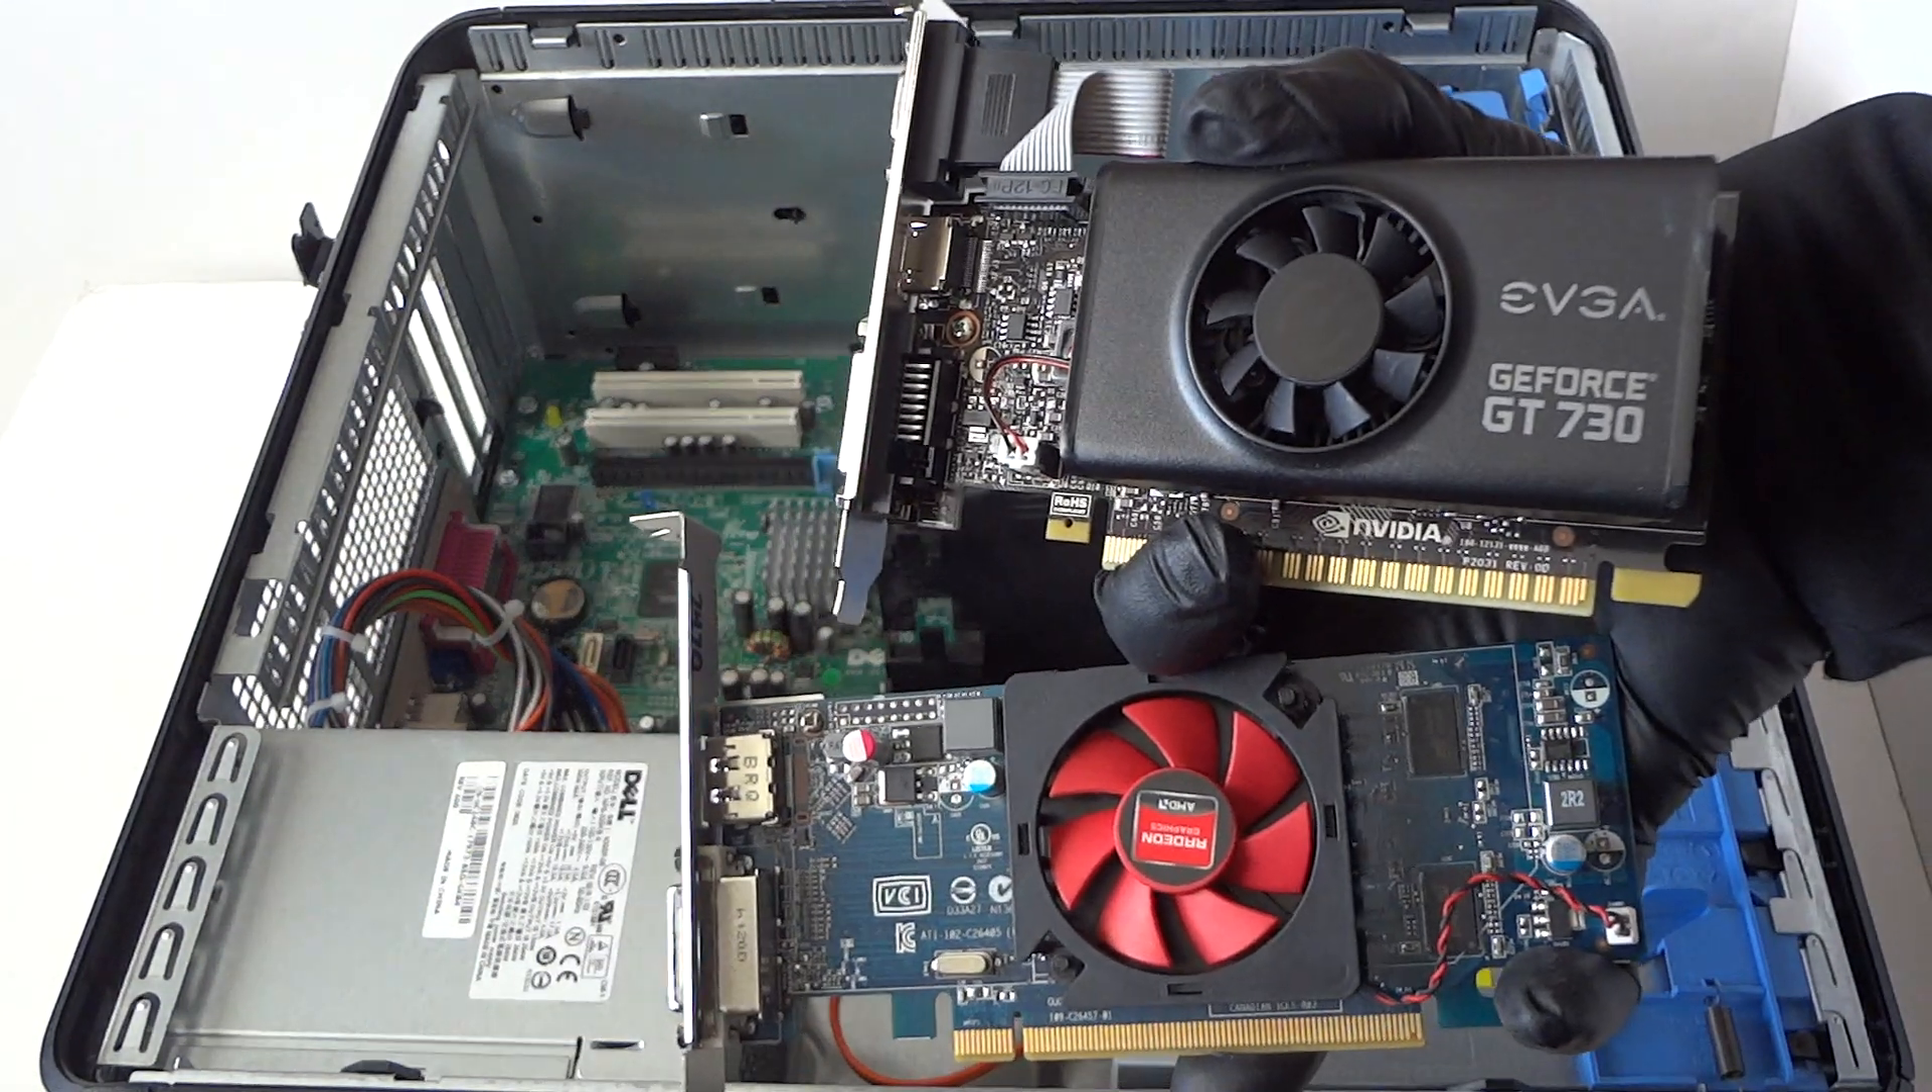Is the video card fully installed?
No.